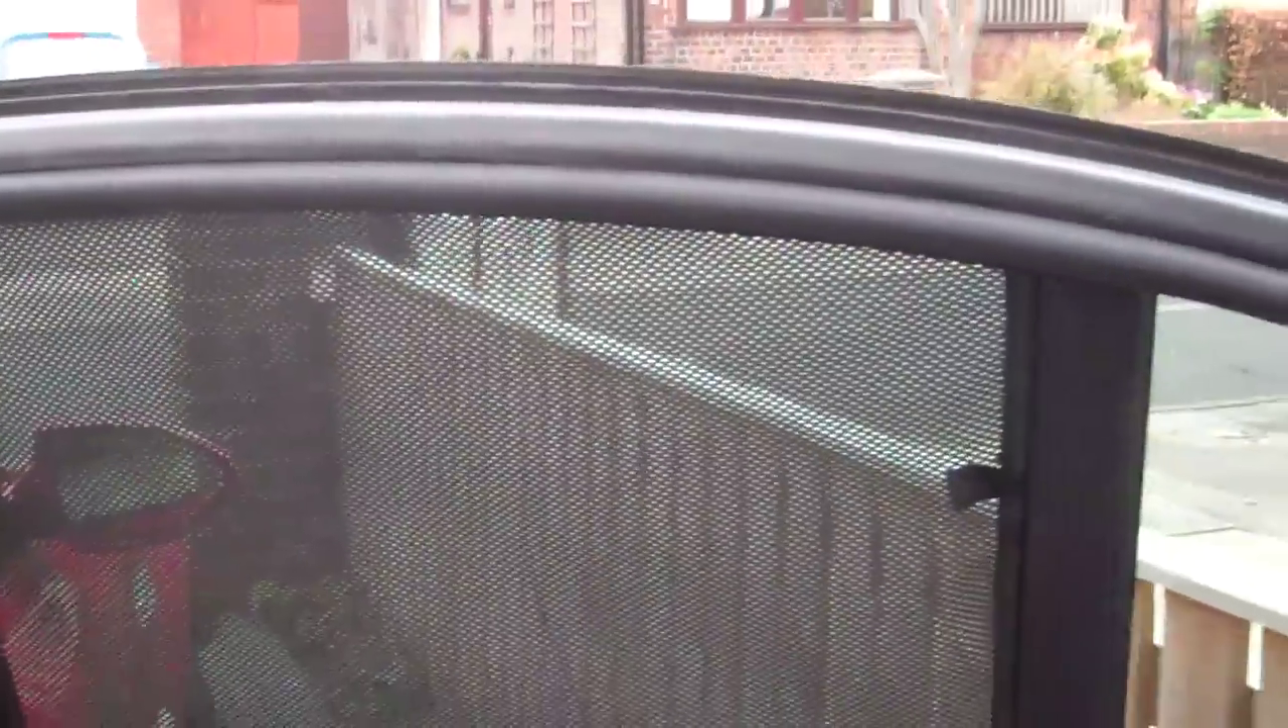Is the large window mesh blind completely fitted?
Yes.